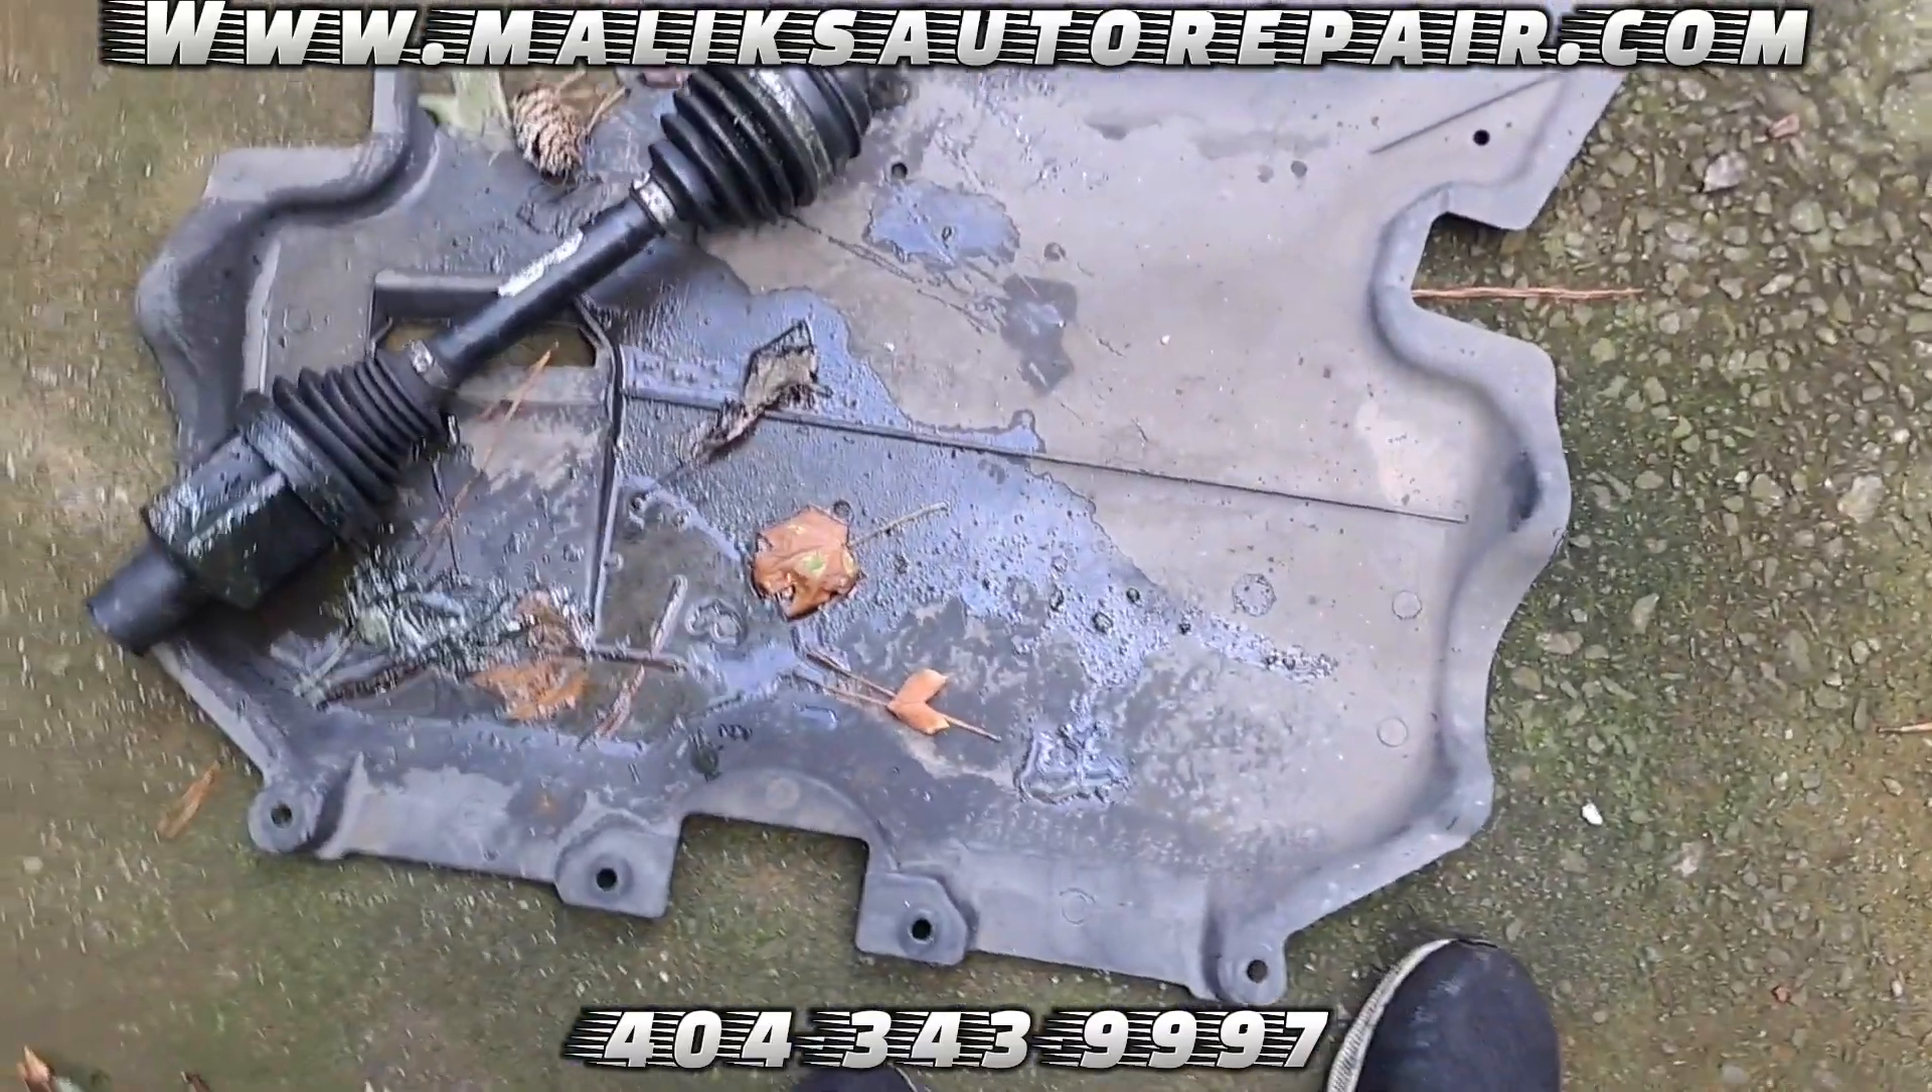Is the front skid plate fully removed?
Yes.